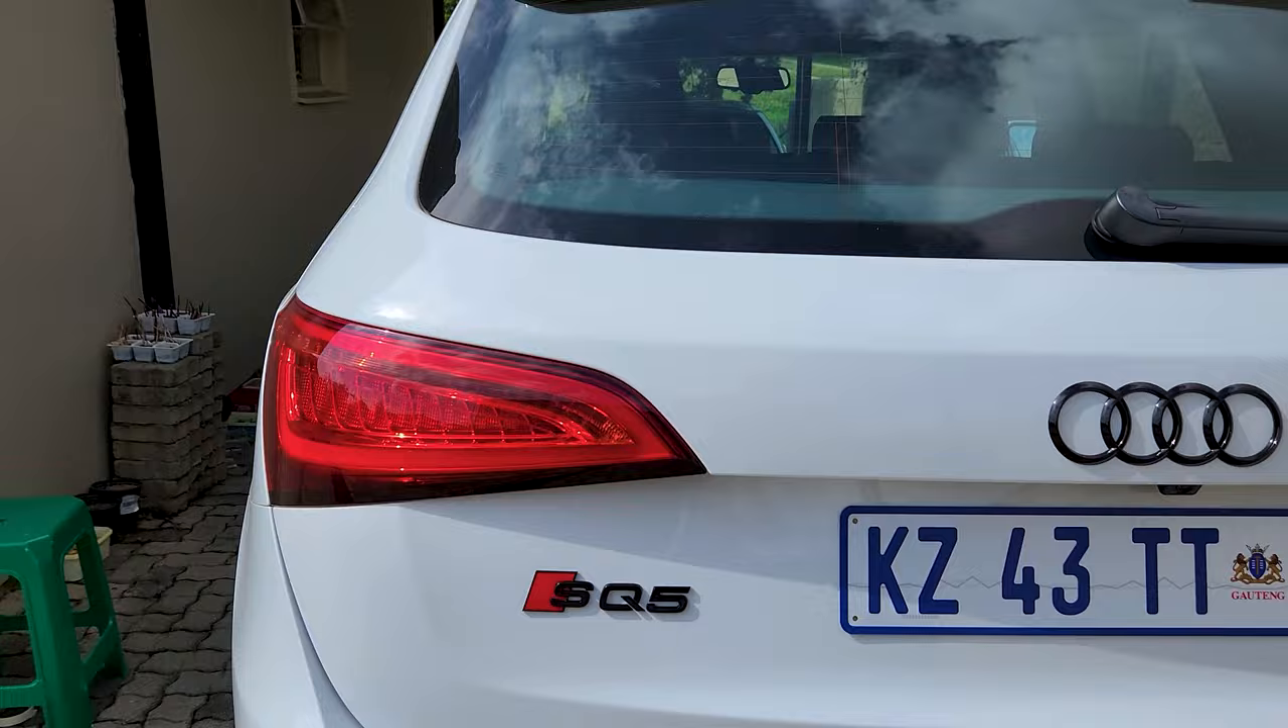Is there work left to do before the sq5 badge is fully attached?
No.